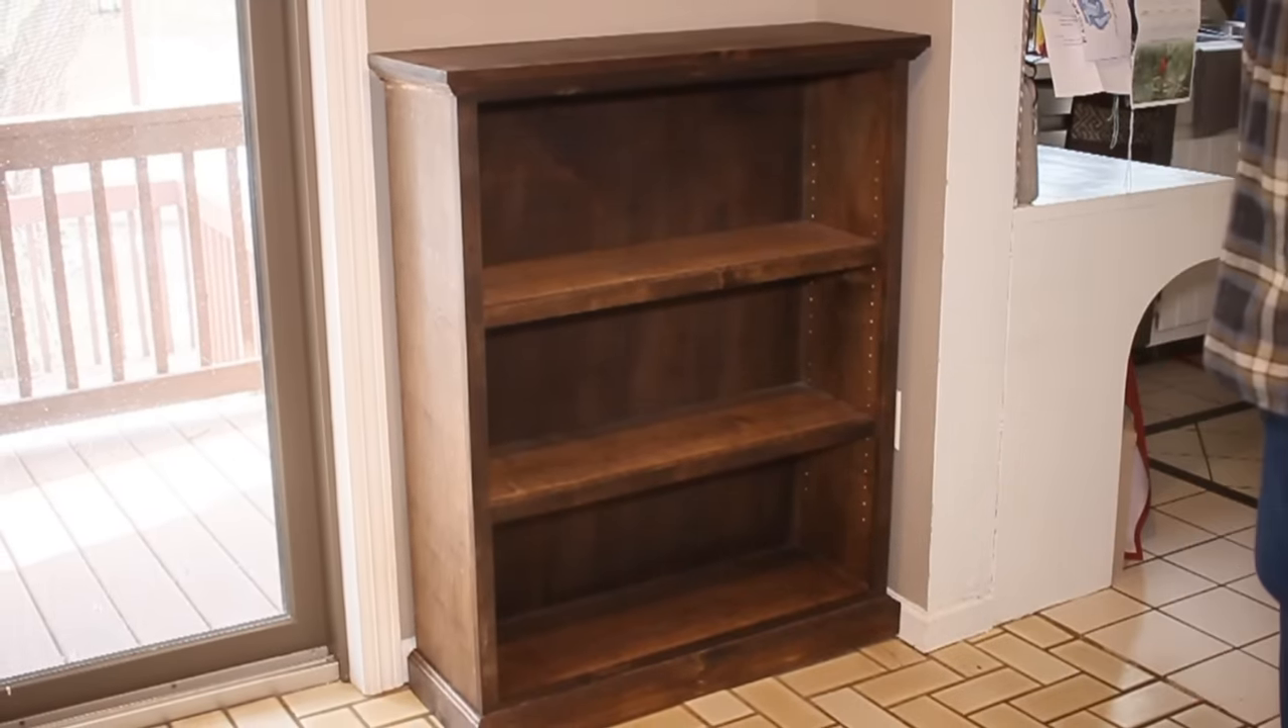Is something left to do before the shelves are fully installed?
No.